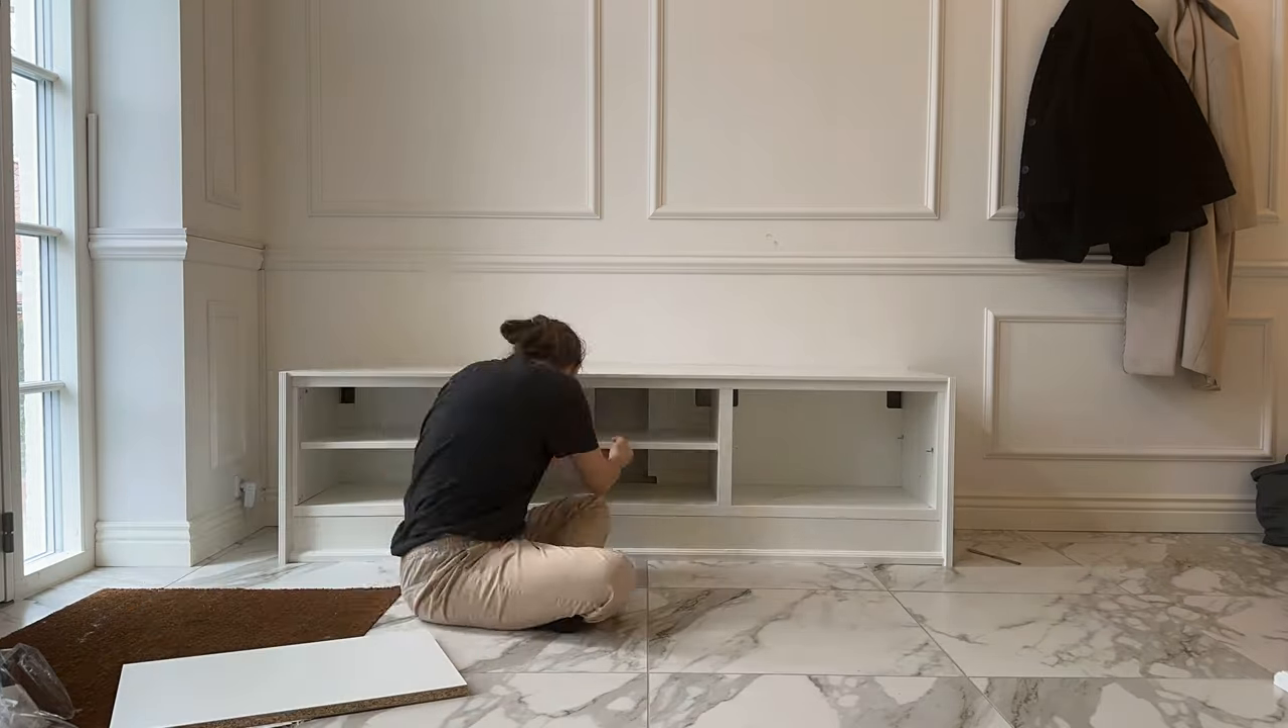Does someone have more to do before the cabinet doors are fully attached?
Yes.